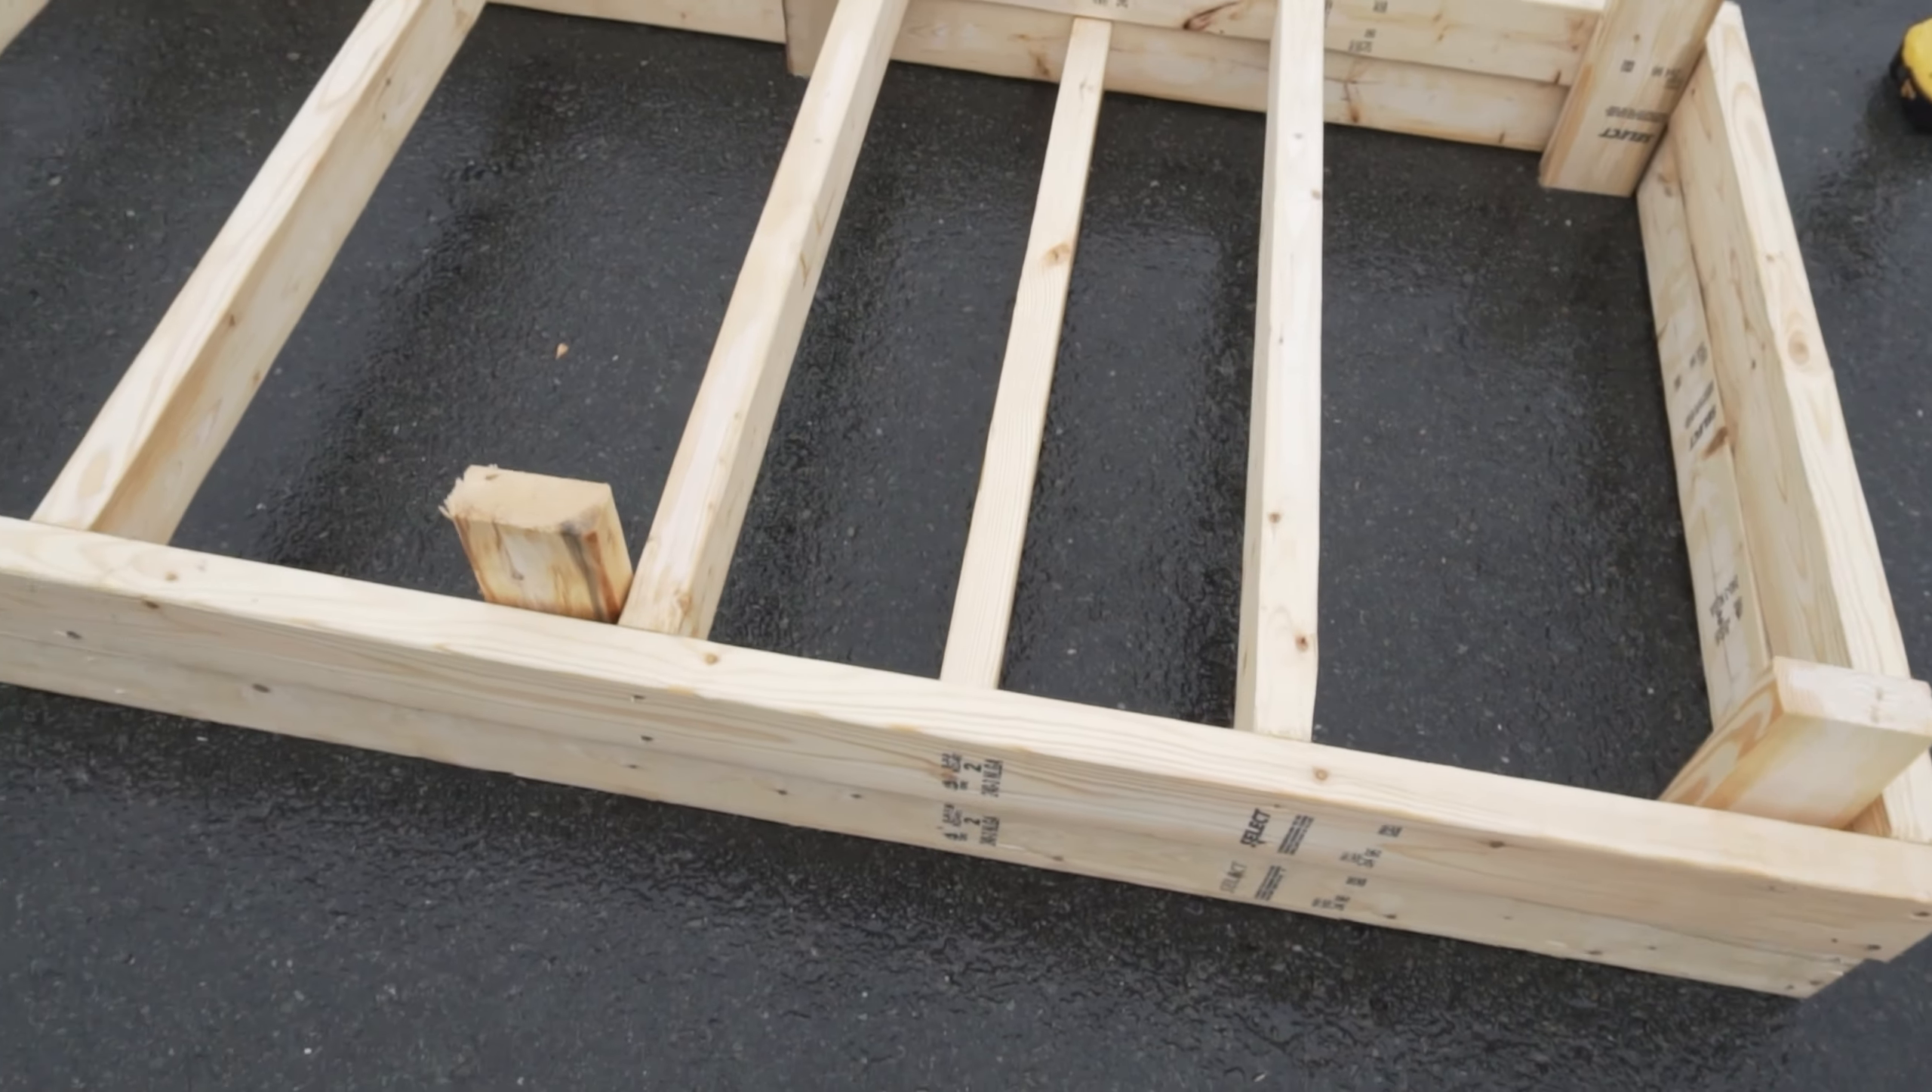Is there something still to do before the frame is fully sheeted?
Yes.